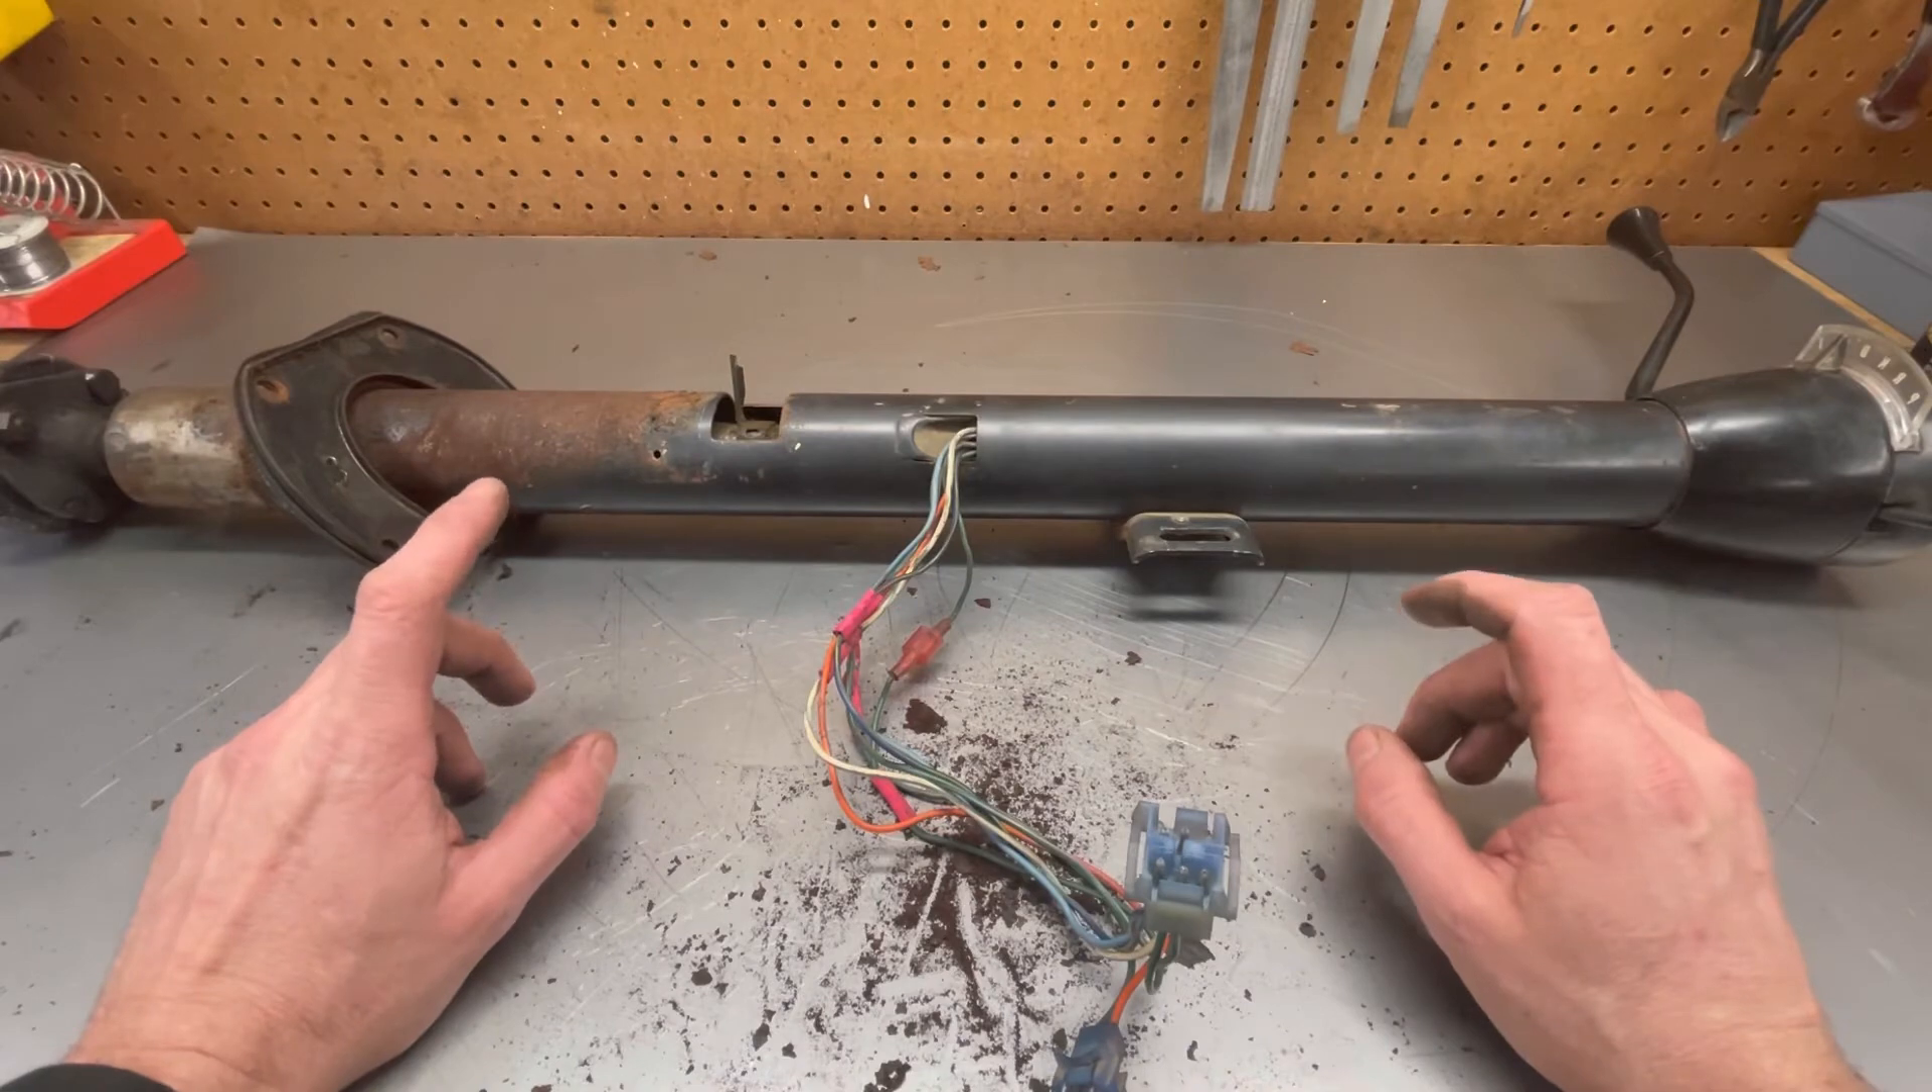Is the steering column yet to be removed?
No.